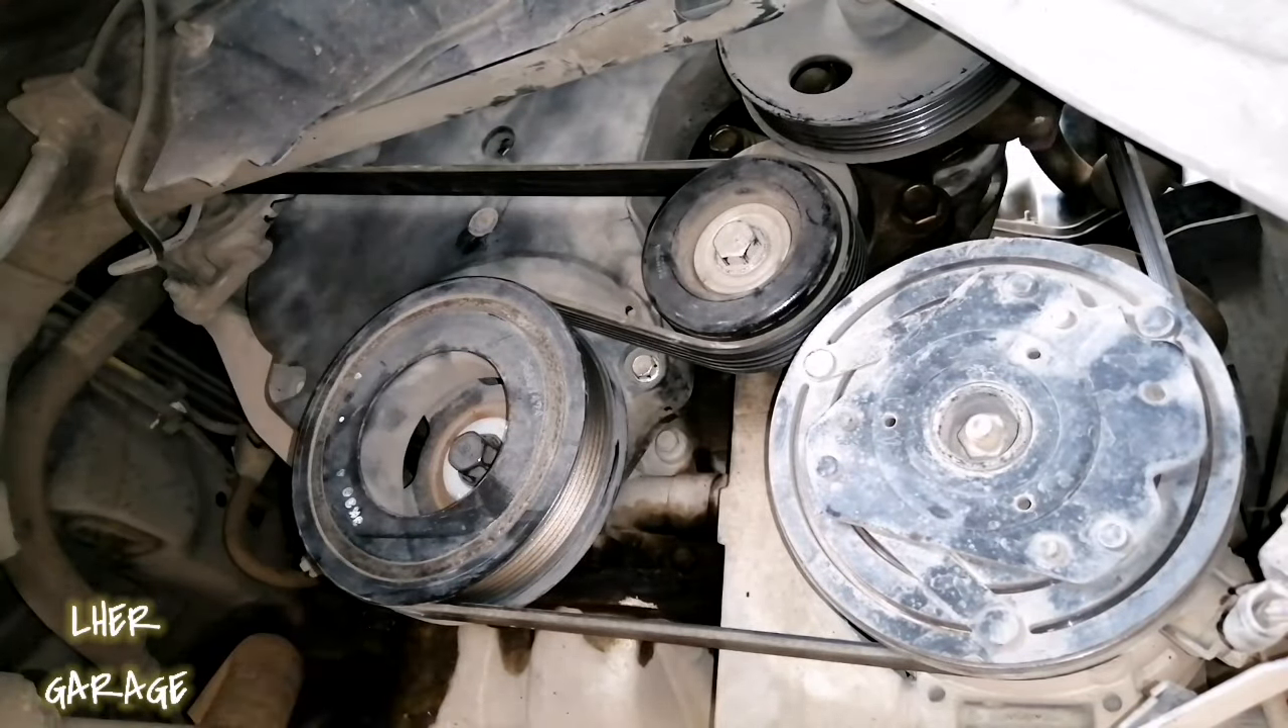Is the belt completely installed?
Yes.